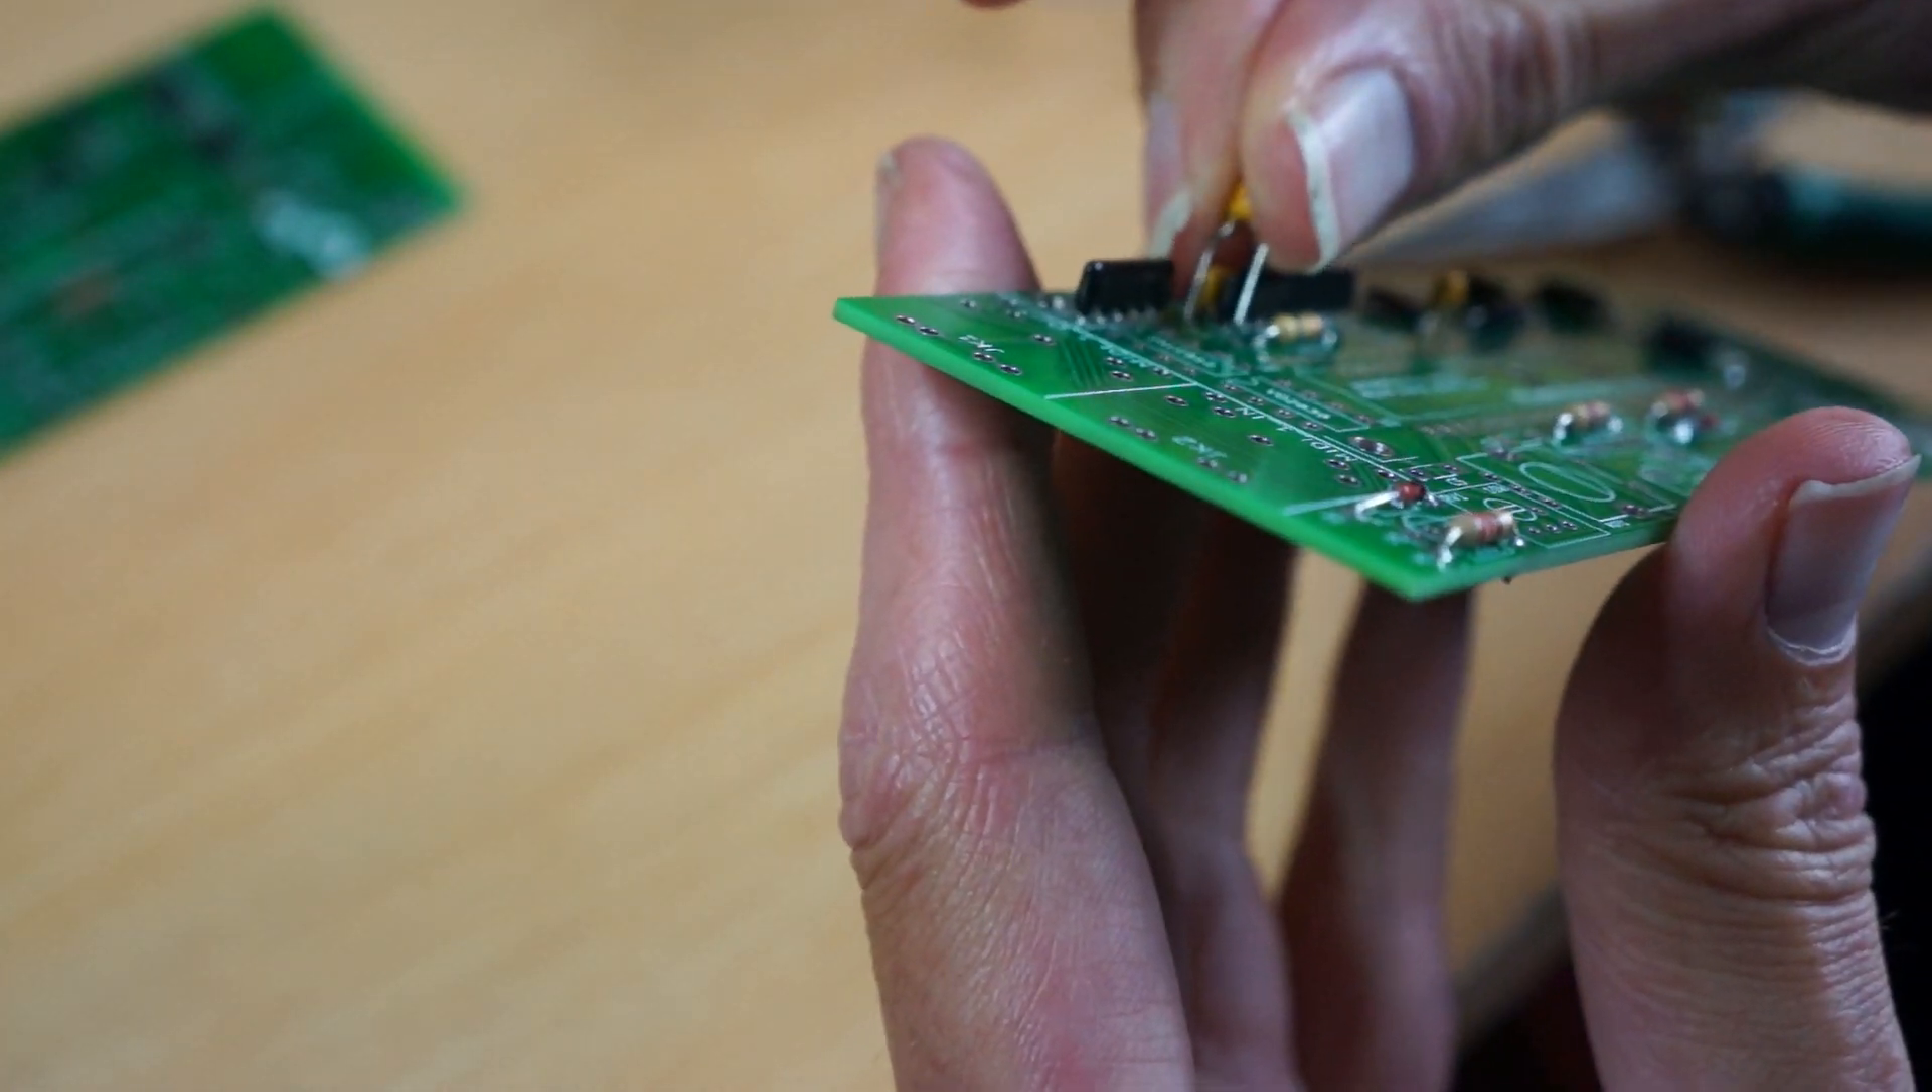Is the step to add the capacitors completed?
No.